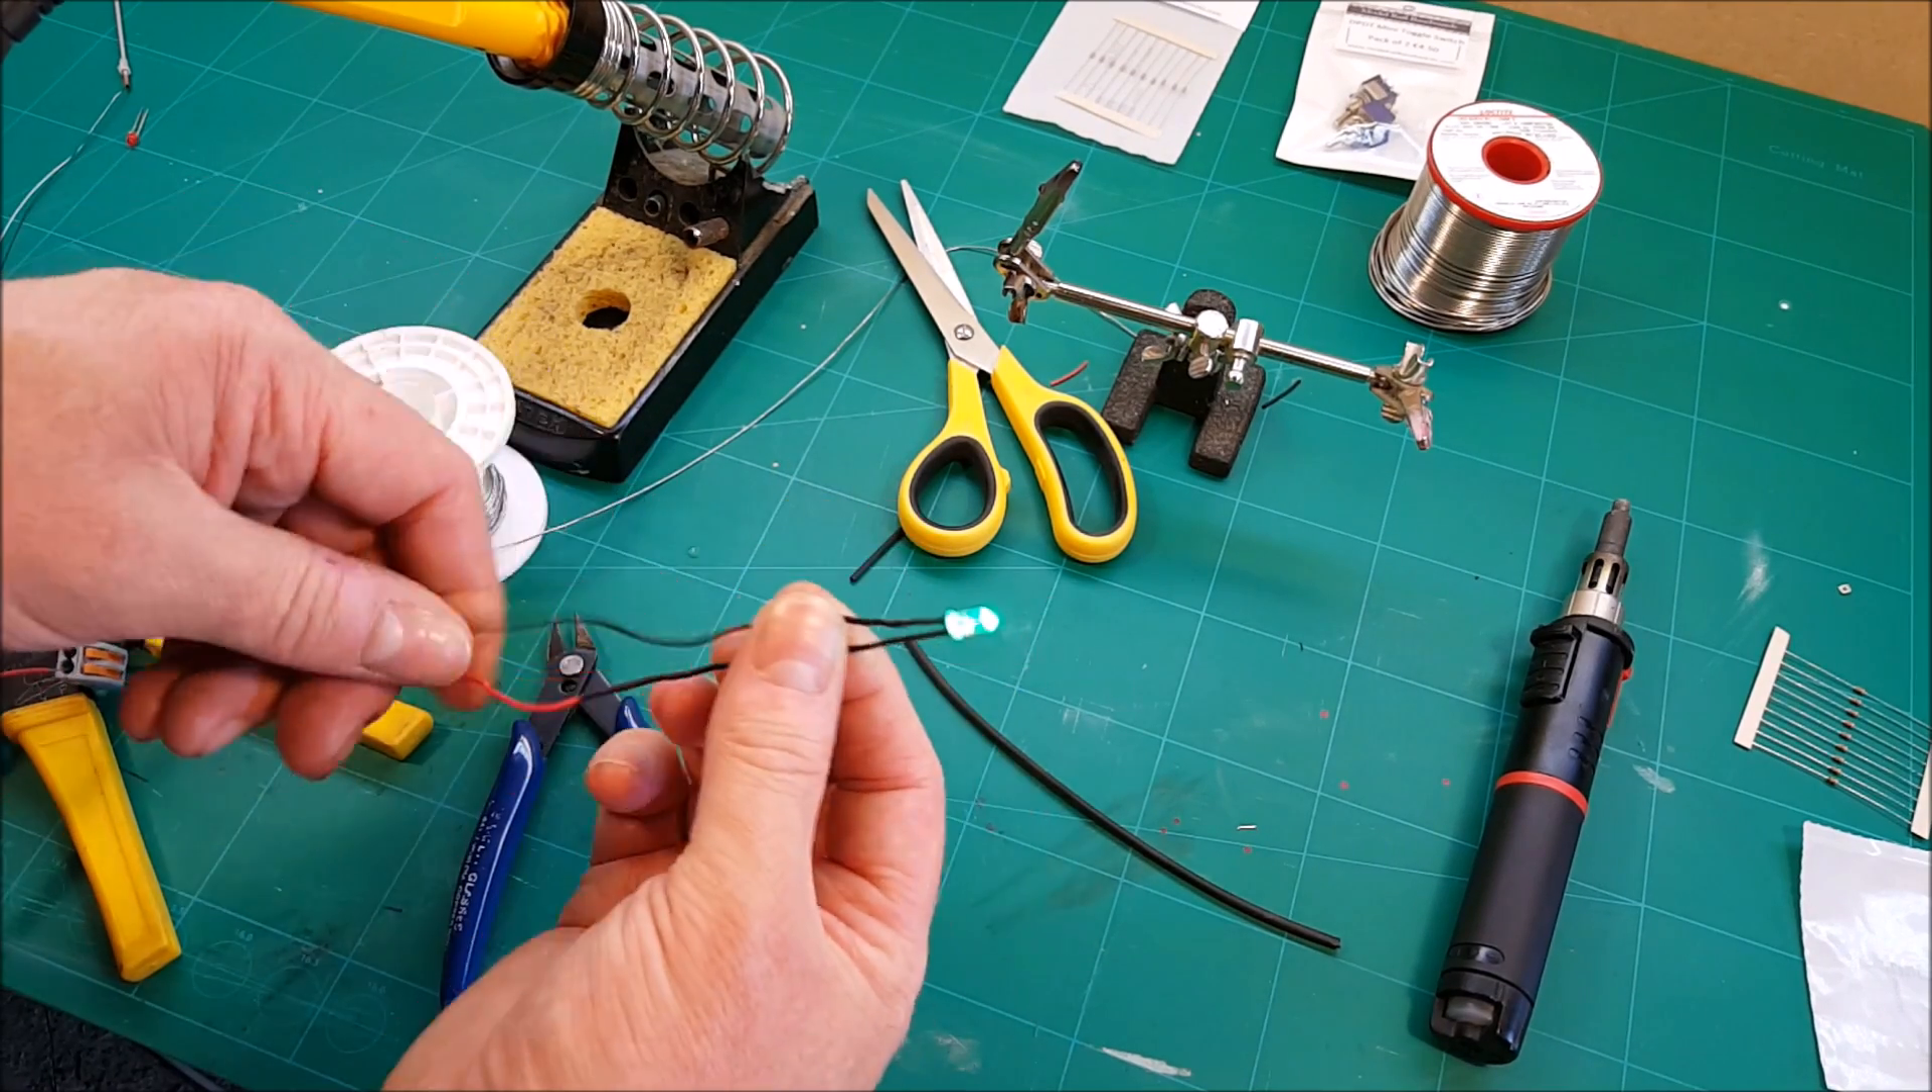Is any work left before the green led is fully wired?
No.